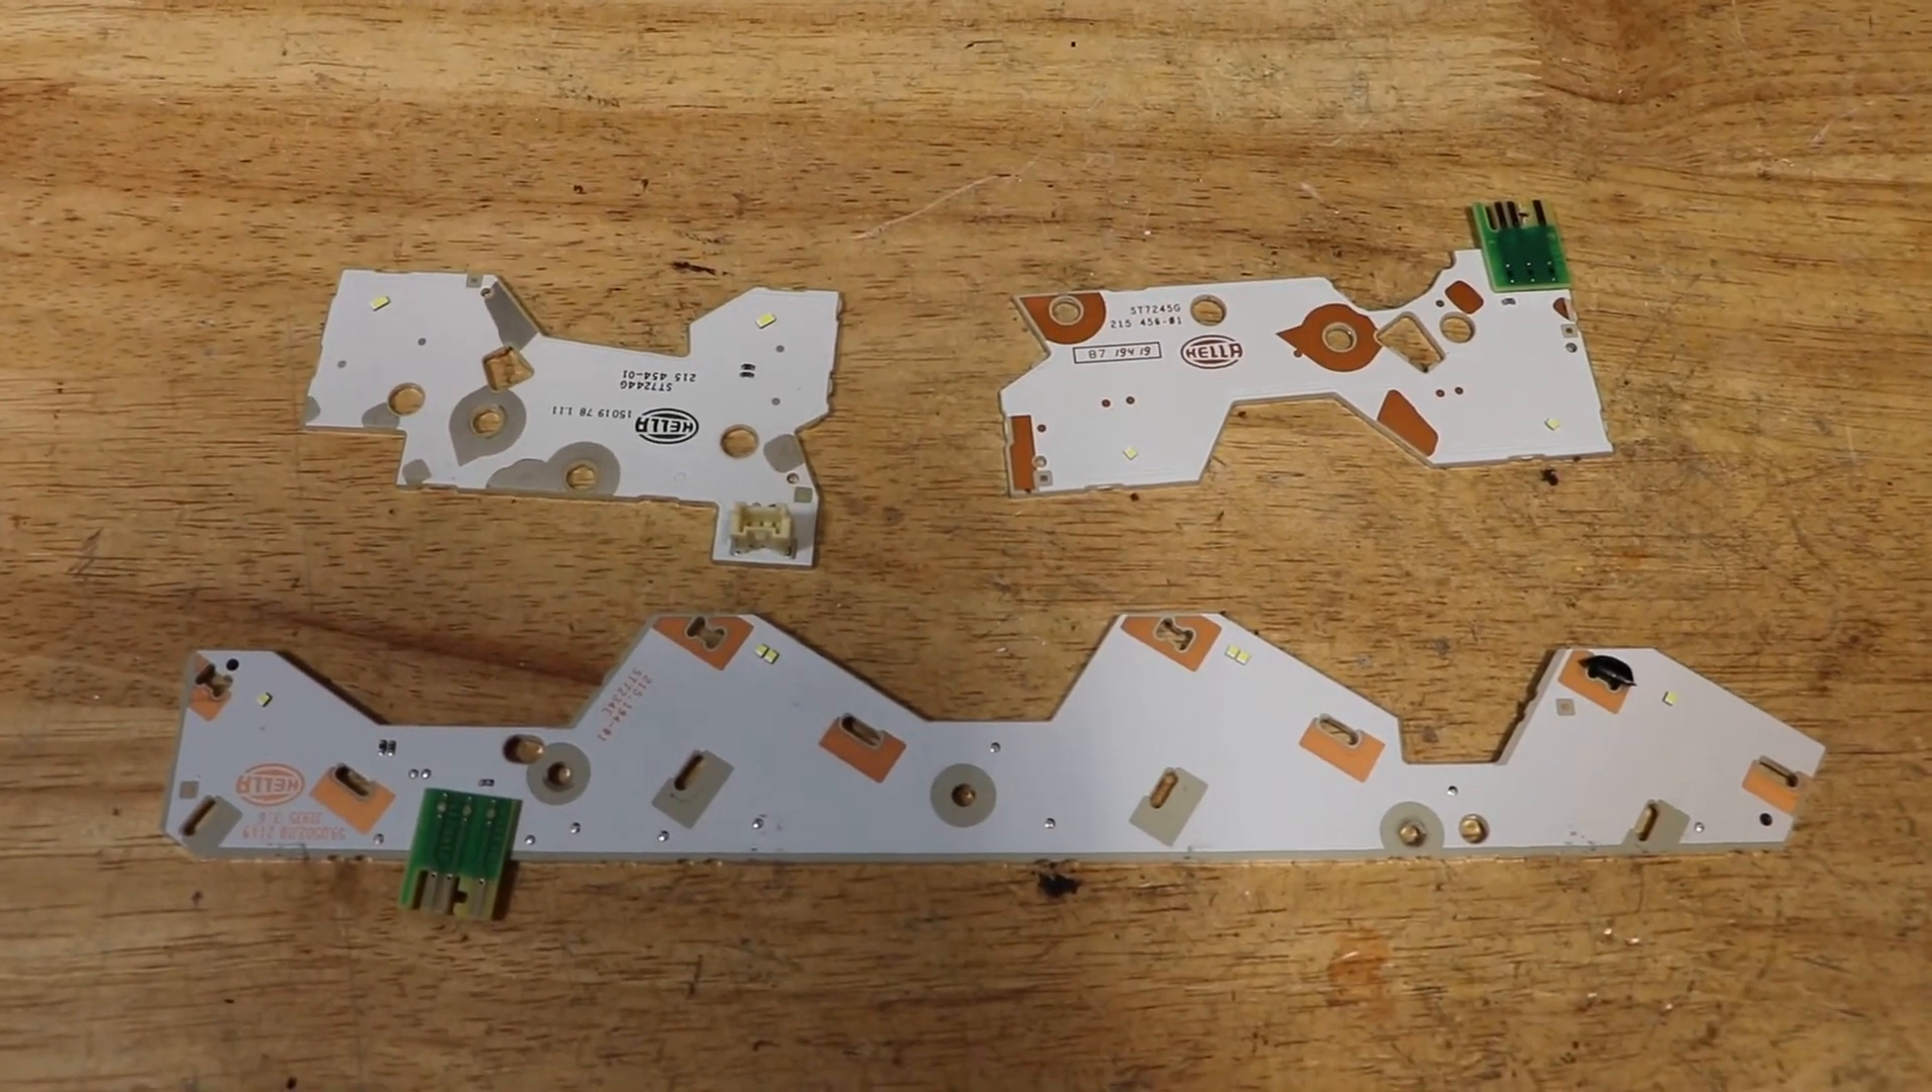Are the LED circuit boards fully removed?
Yes.